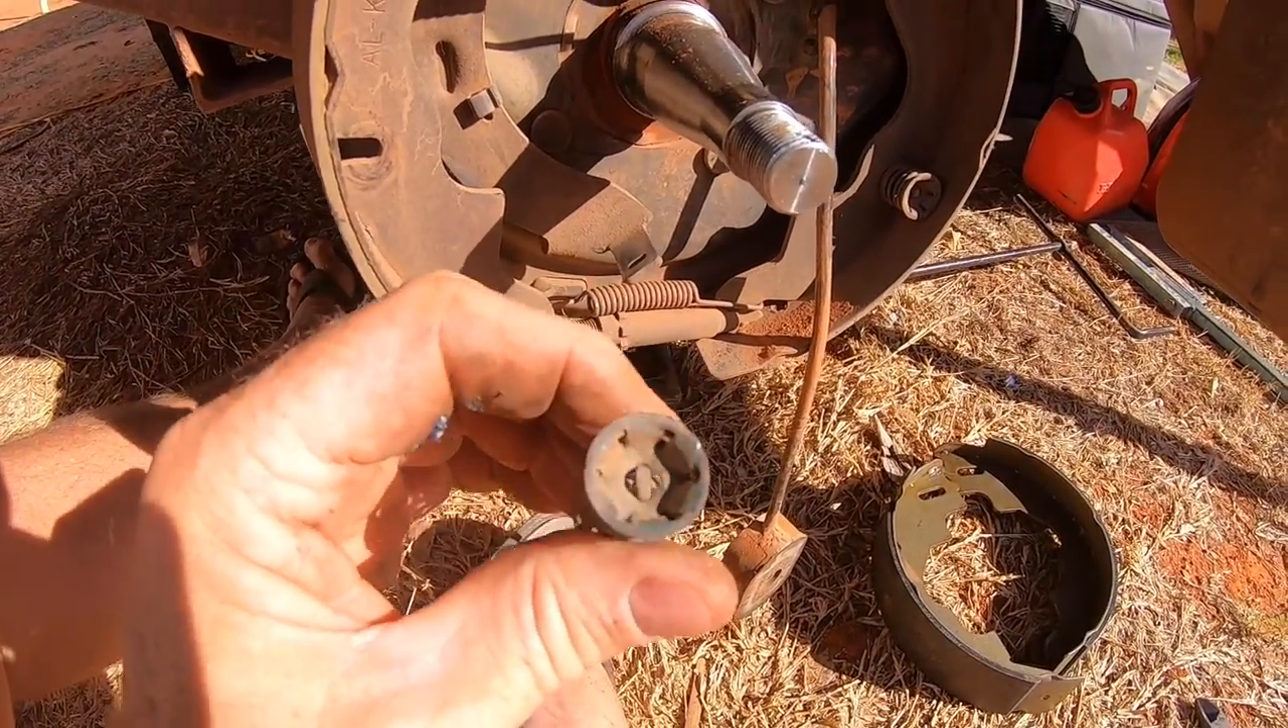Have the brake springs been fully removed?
No.